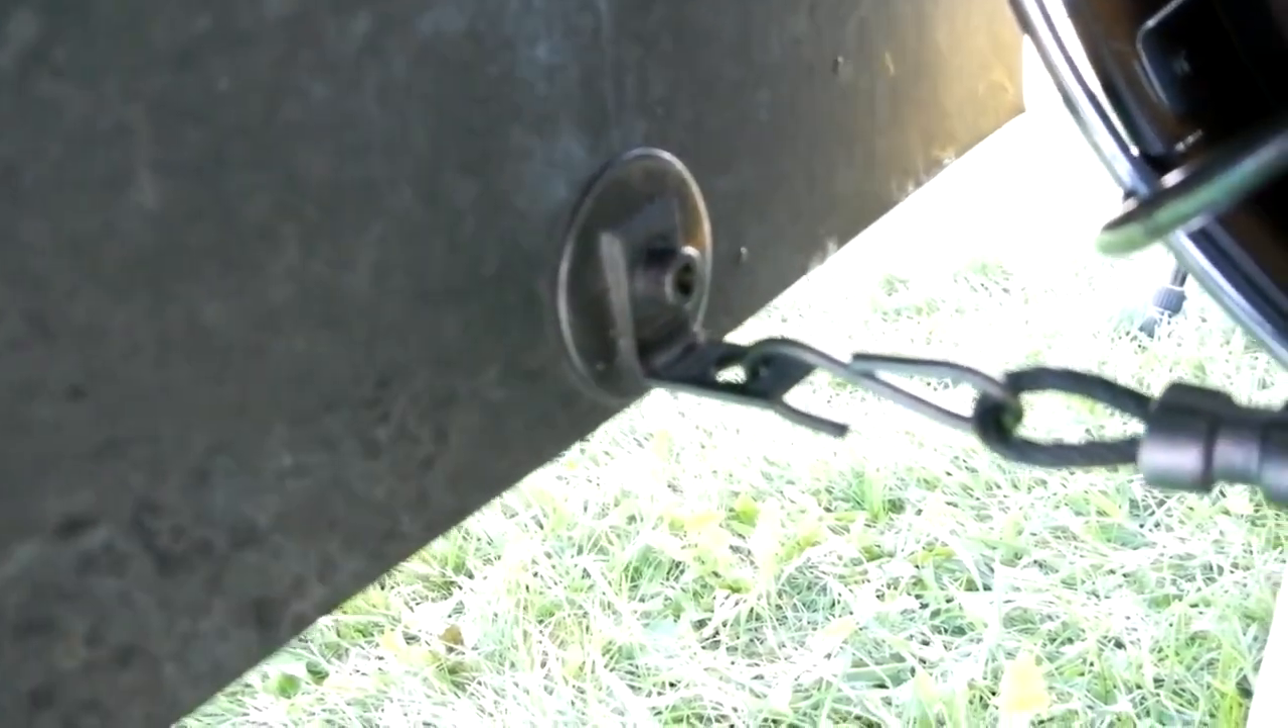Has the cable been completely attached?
Yes.